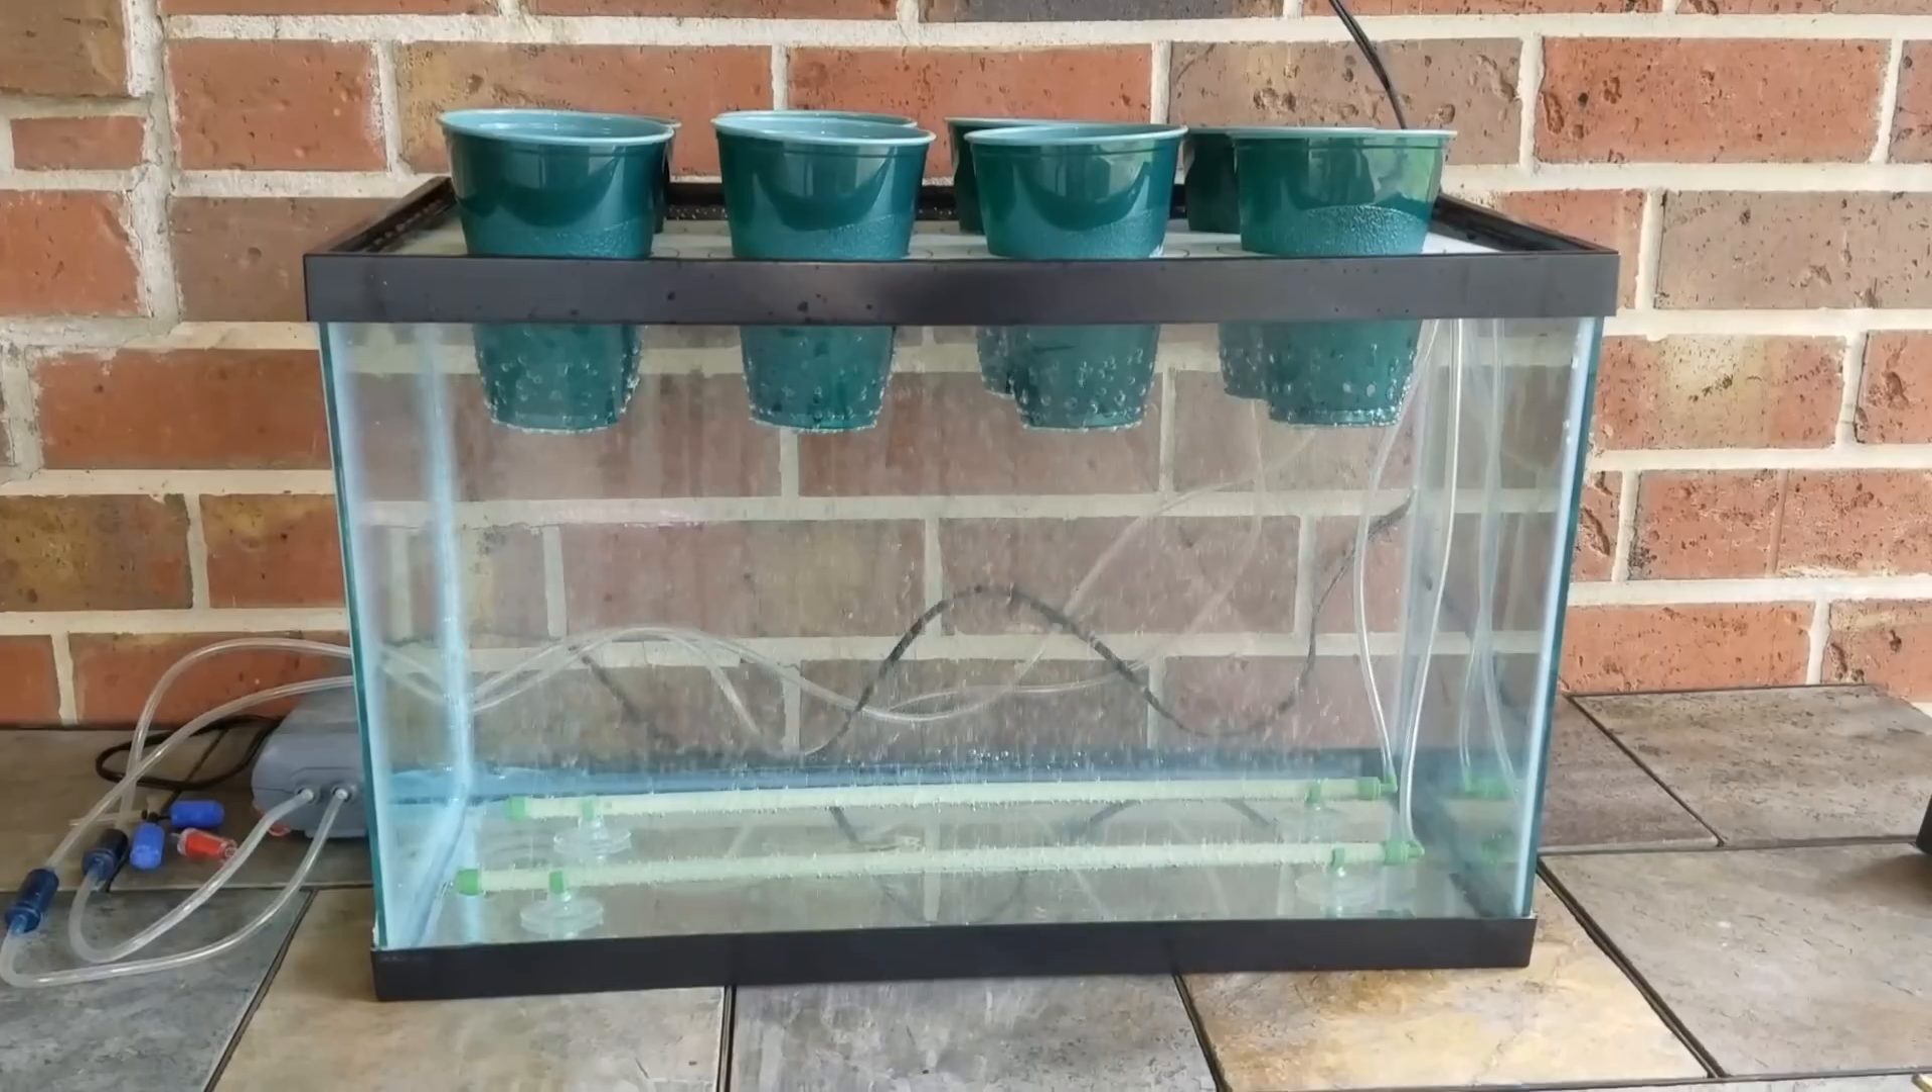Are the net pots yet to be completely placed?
No.